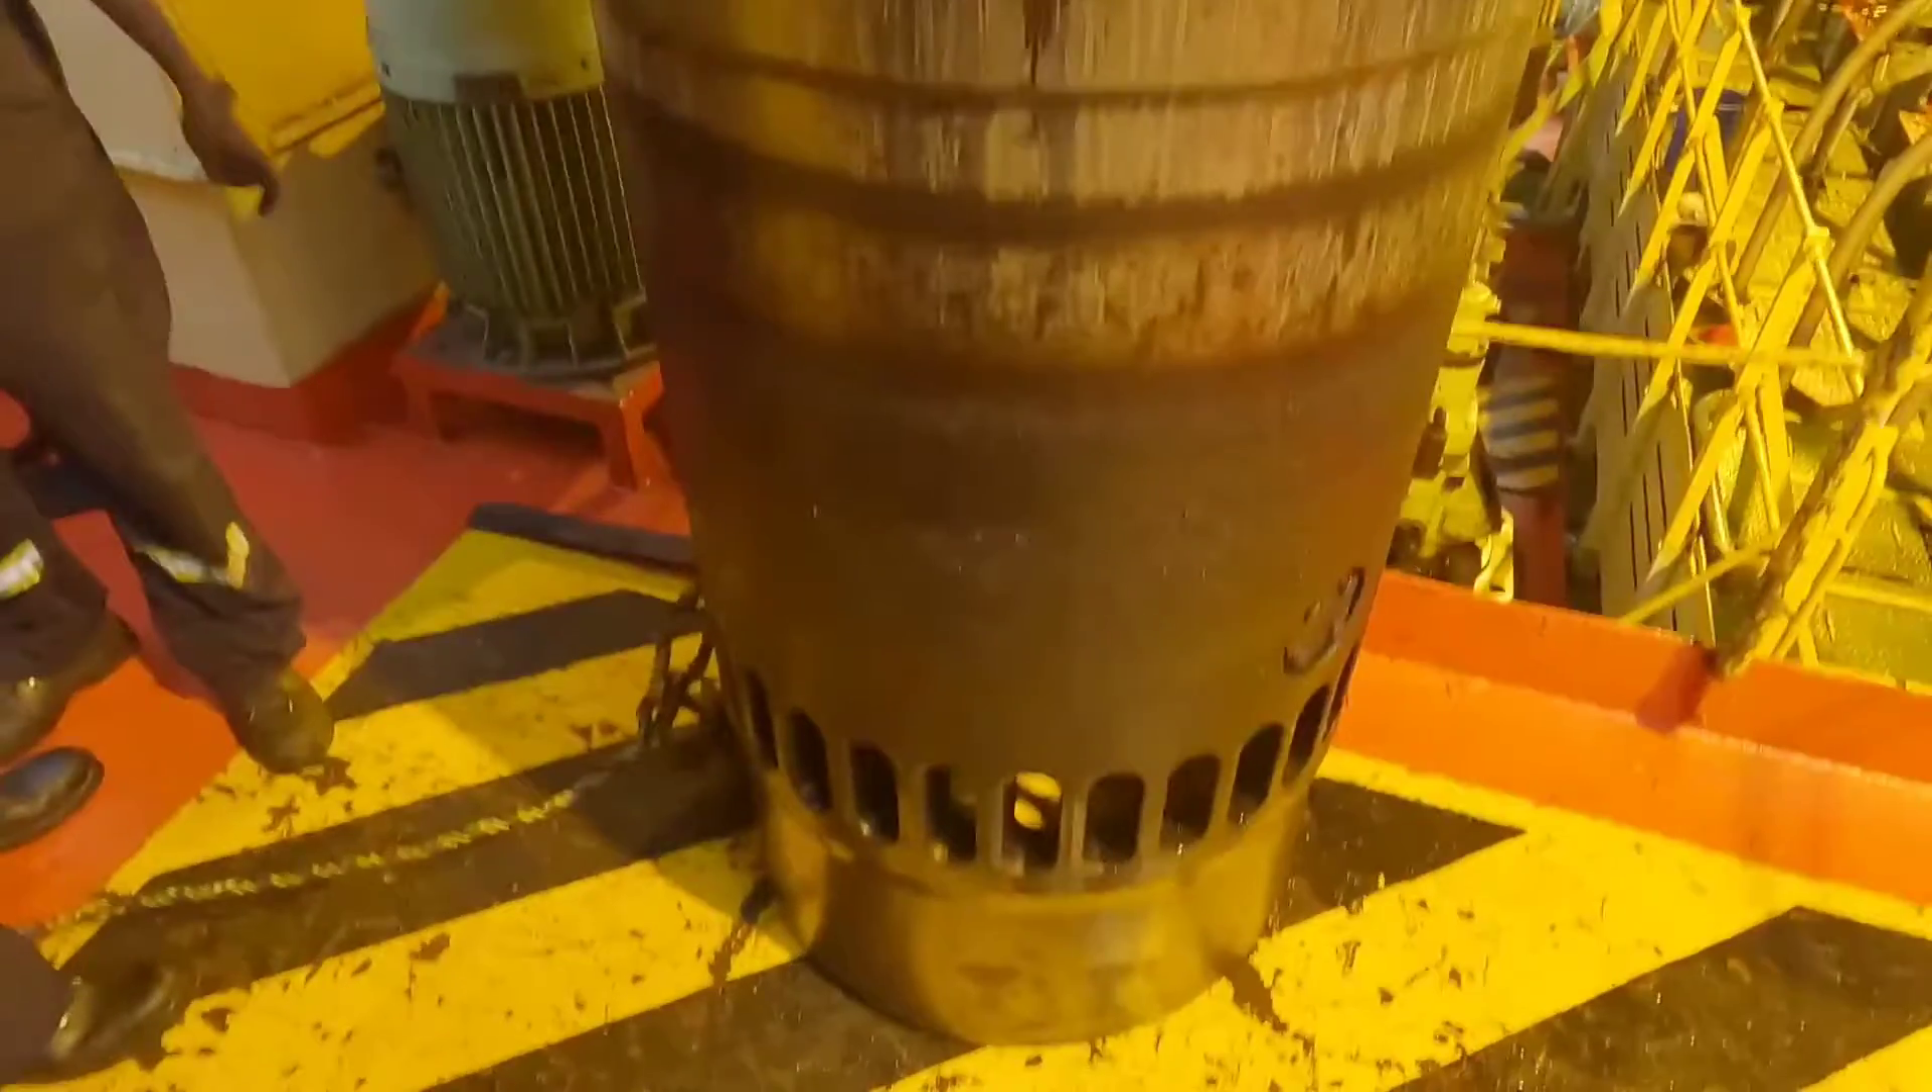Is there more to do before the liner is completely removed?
No.